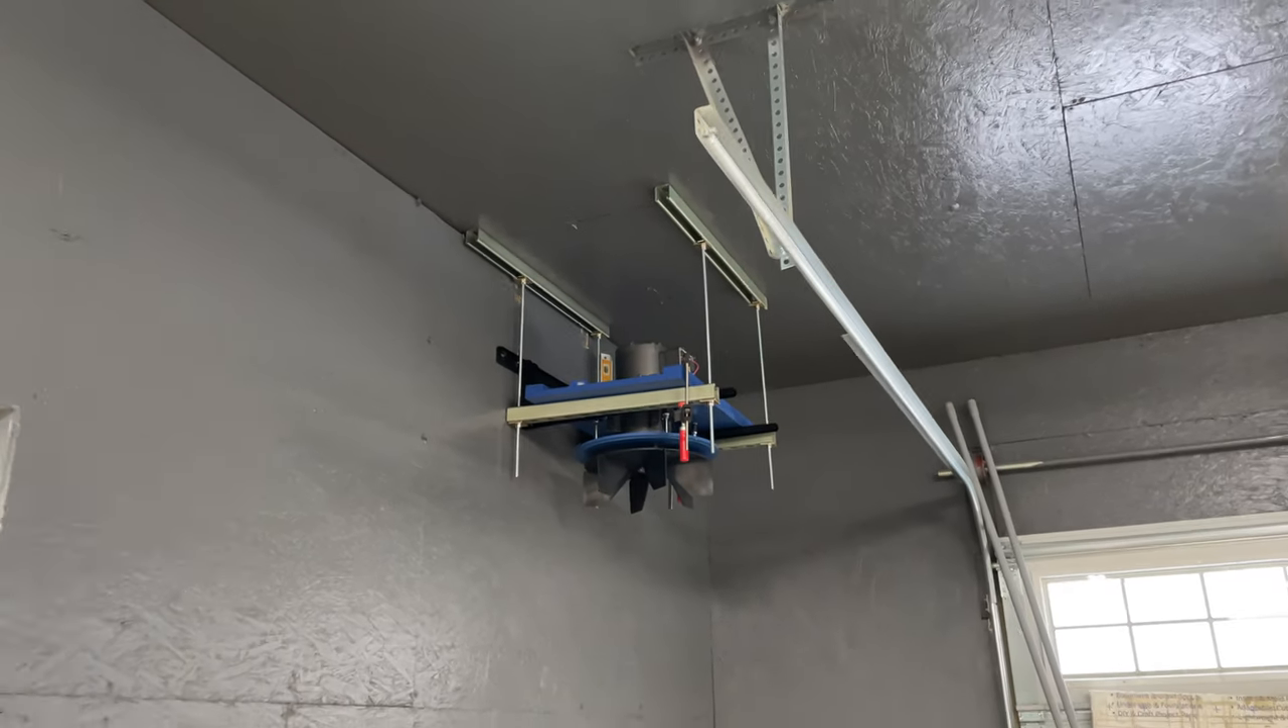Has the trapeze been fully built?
Yes.